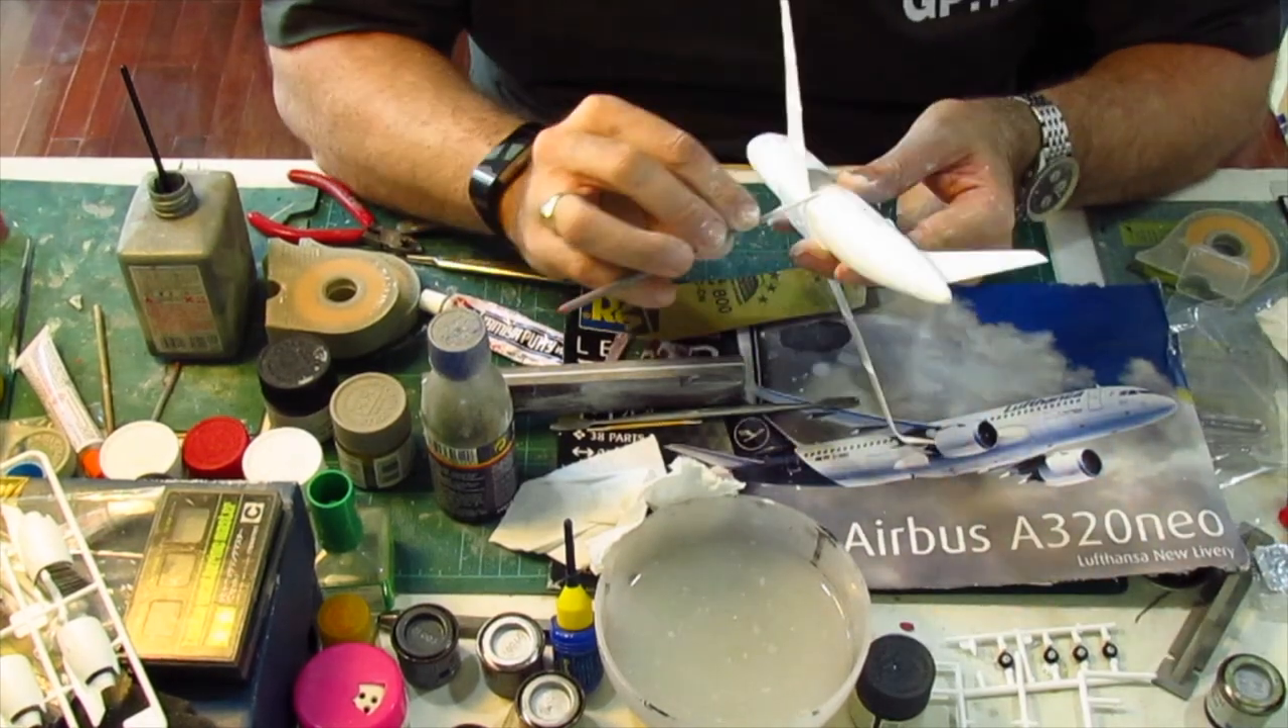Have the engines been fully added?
No.